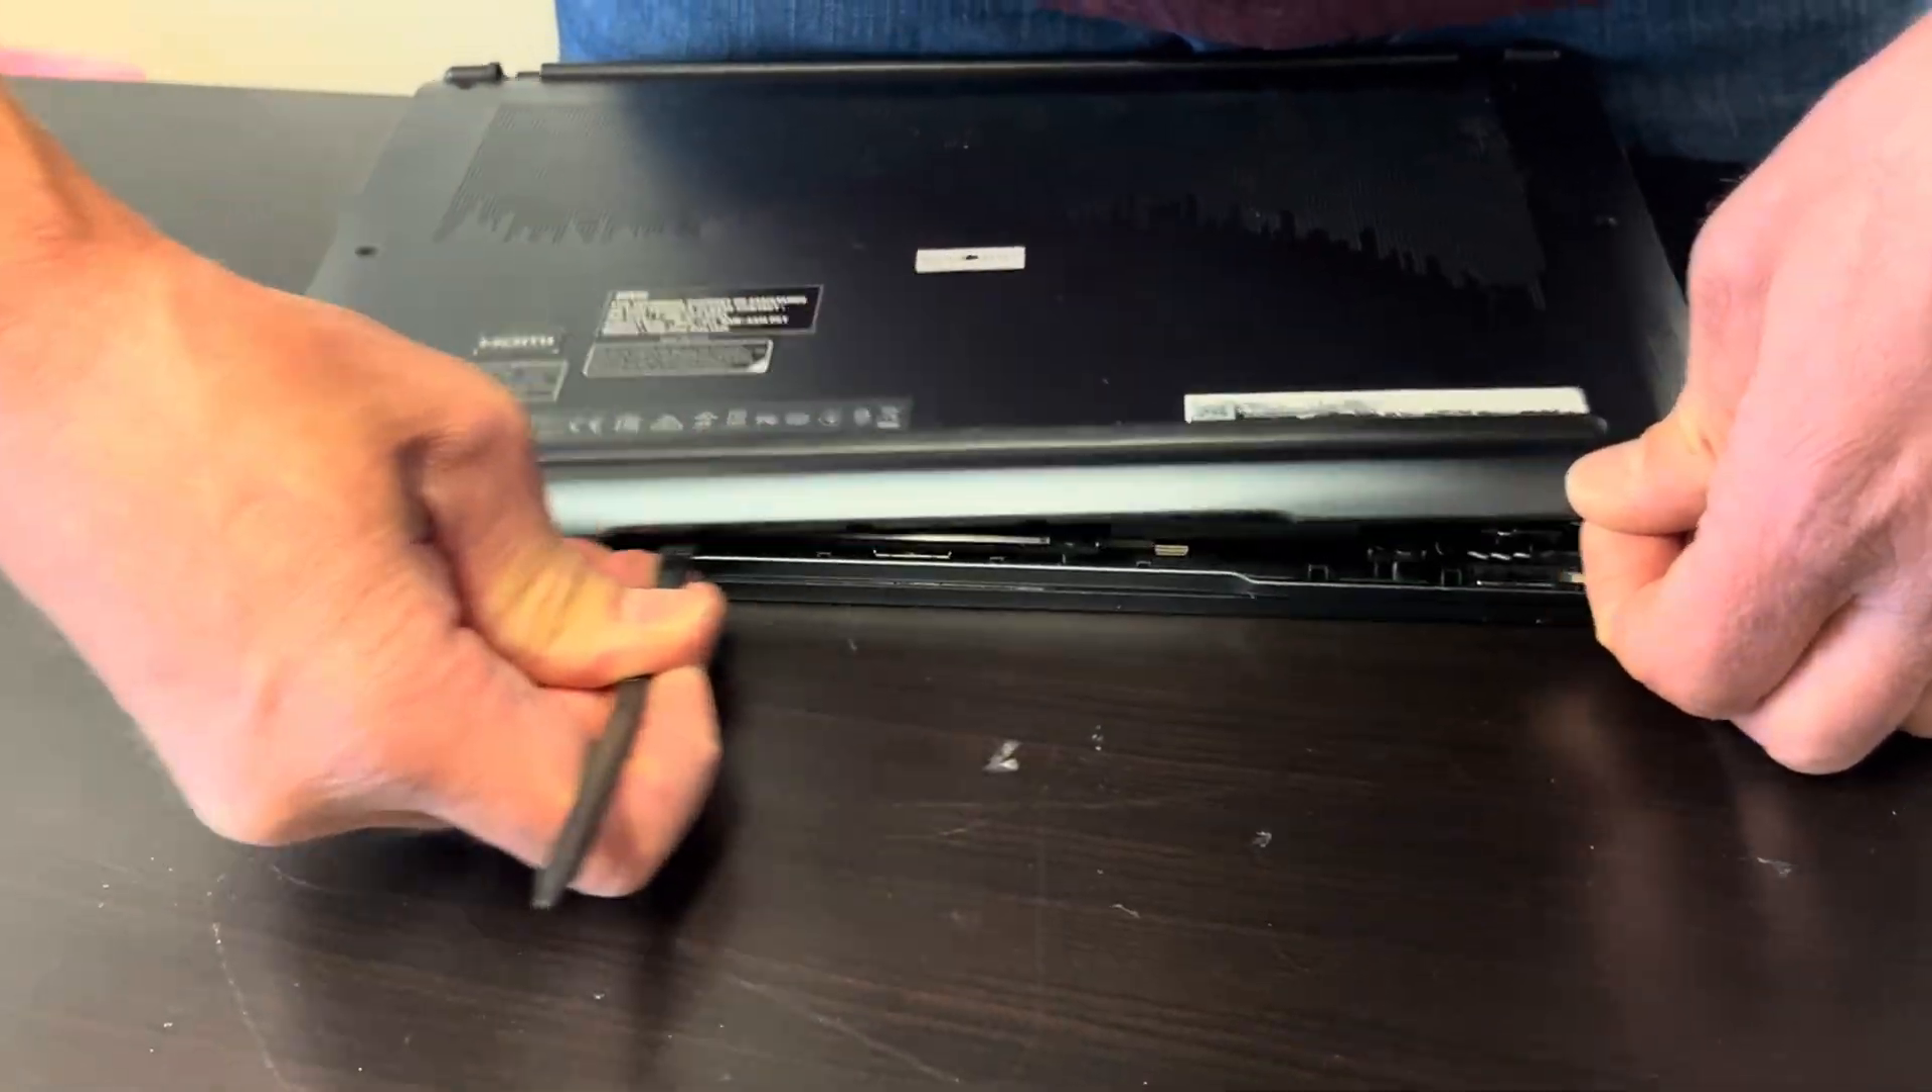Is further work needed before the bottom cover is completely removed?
Yes.